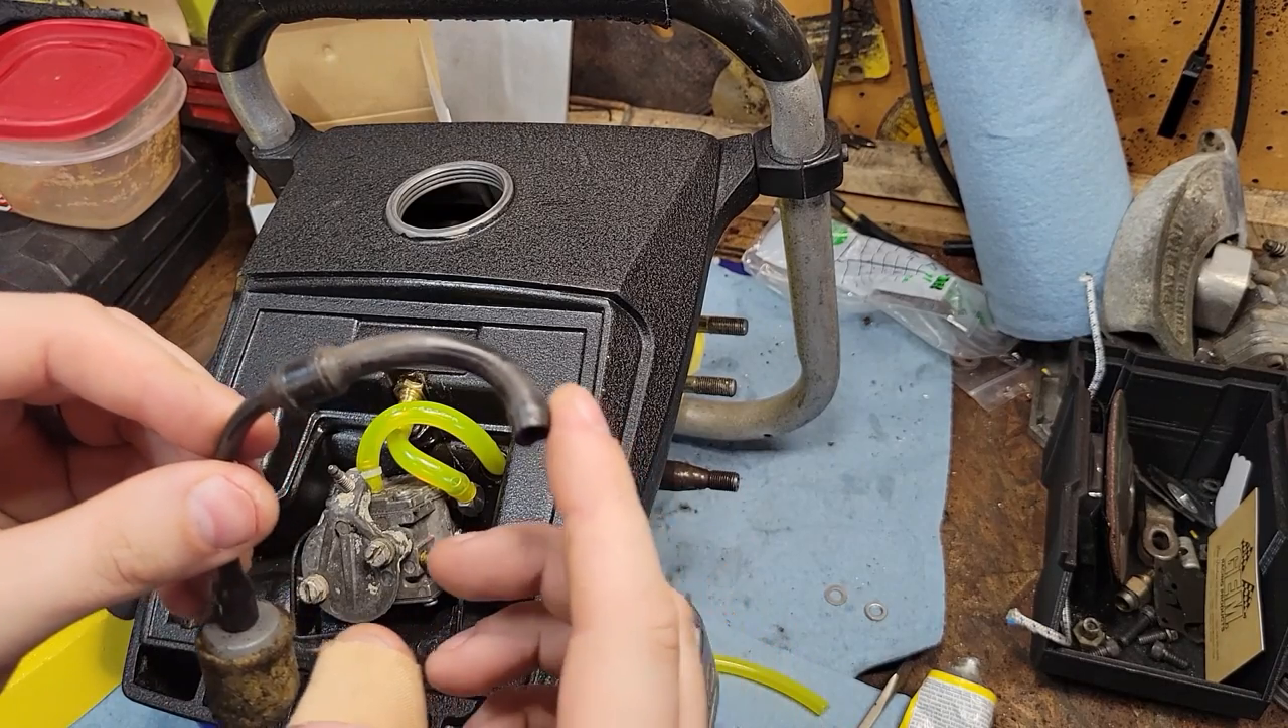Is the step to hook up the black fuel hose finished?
No.